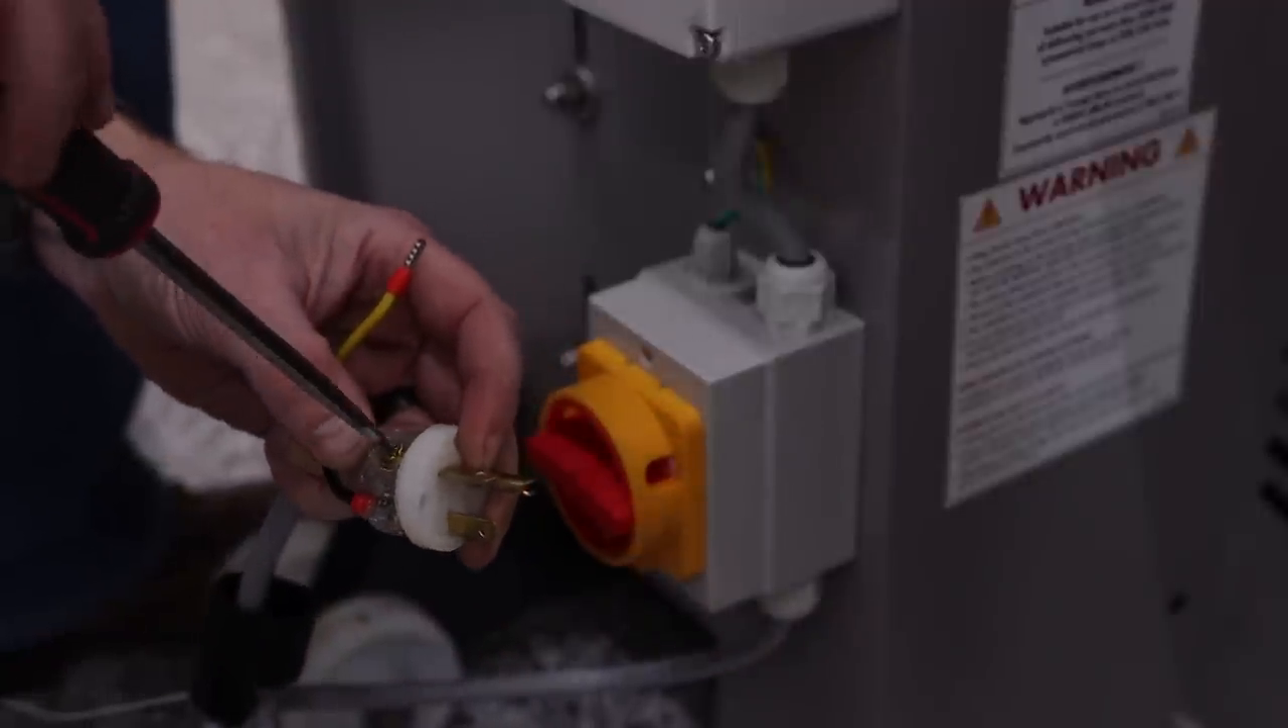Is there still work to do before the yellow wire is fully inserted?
Yes.